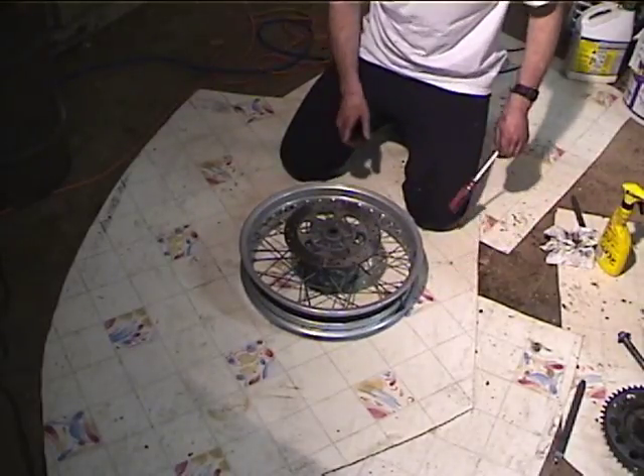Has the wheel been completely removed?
Yes.